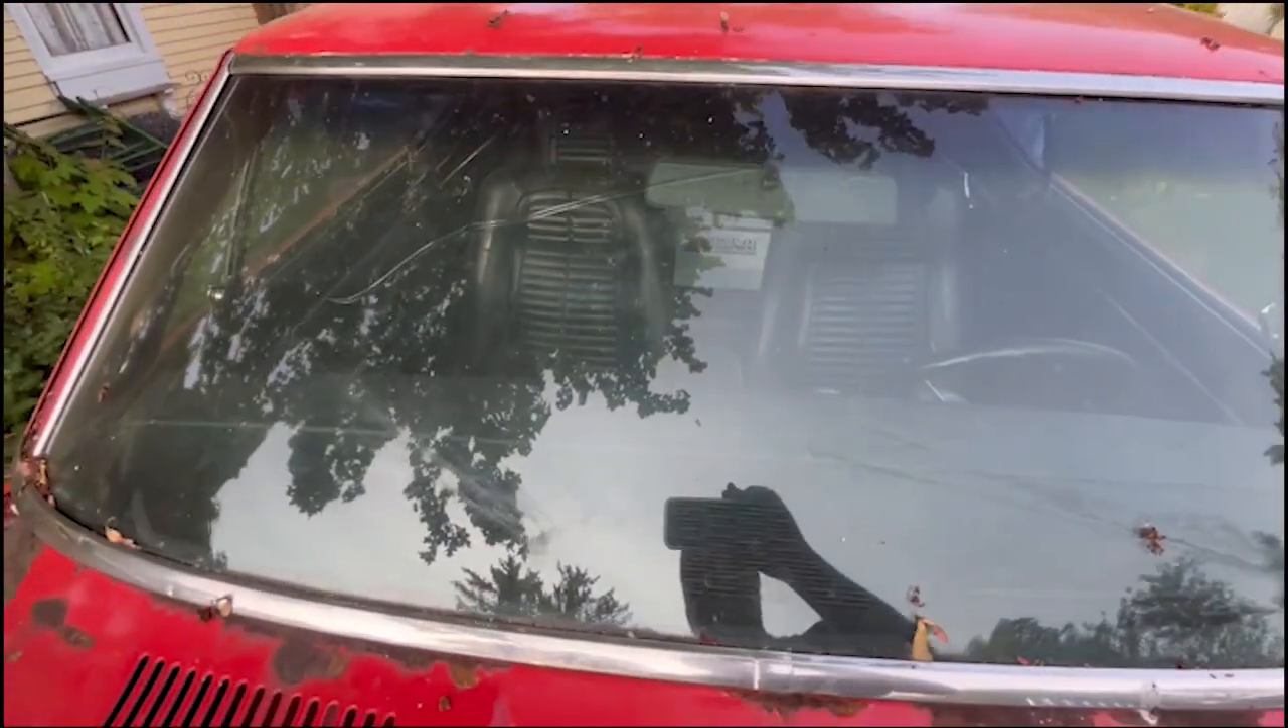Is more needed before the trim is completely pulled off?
Yes.